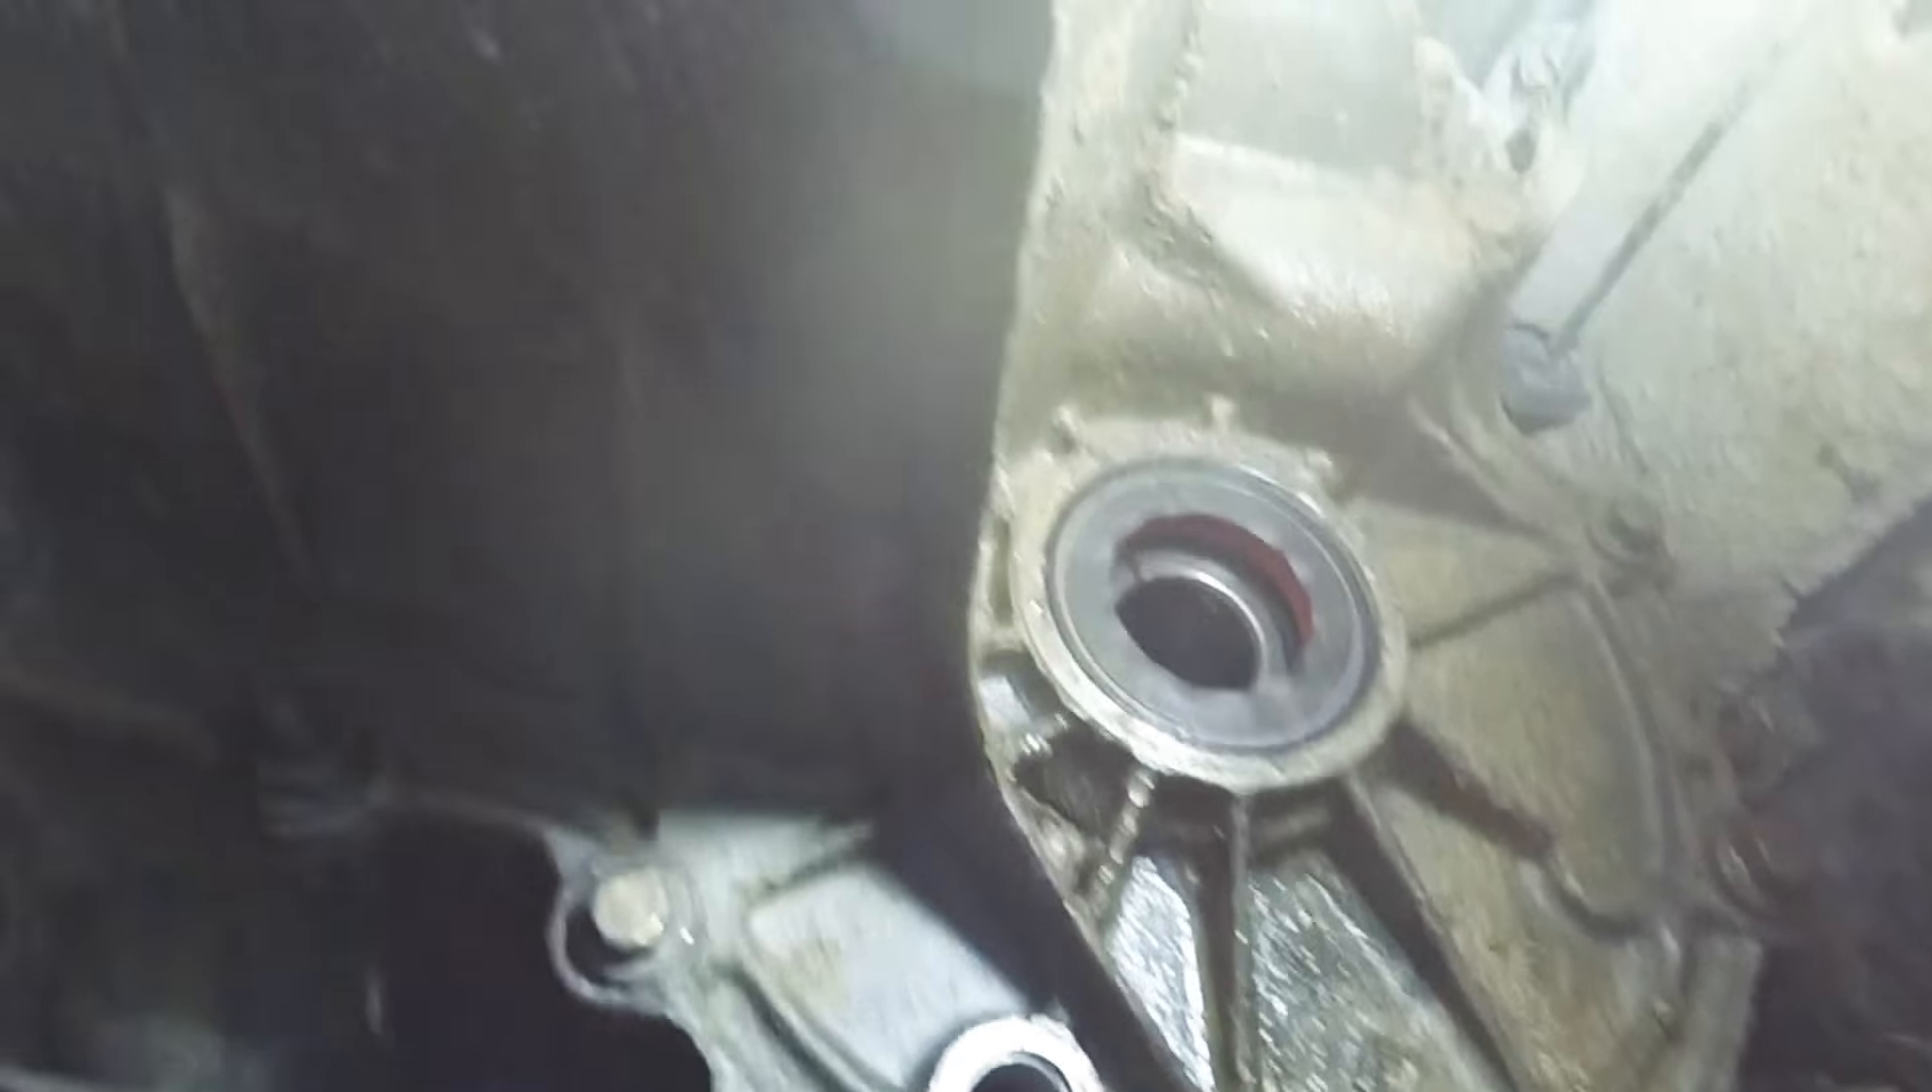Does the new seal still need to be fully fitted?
No.